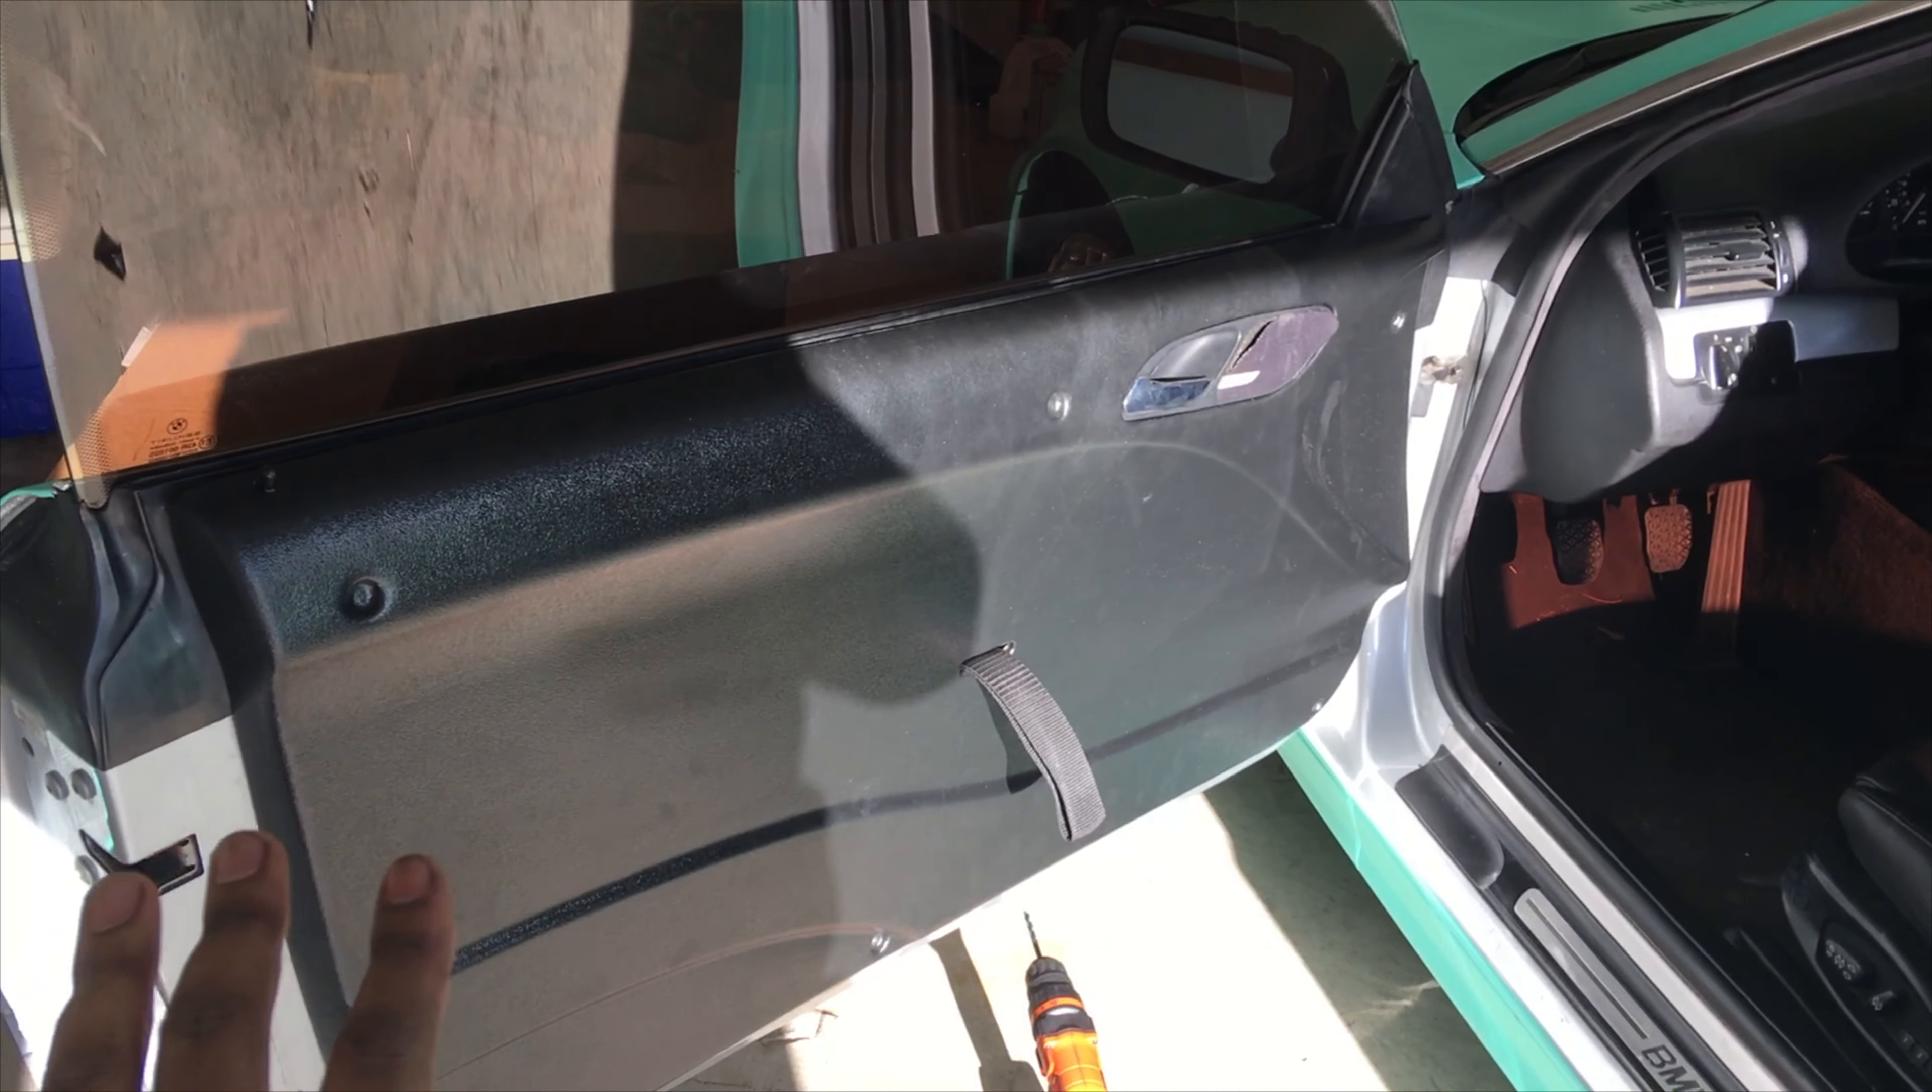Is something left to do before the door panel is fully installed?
No.